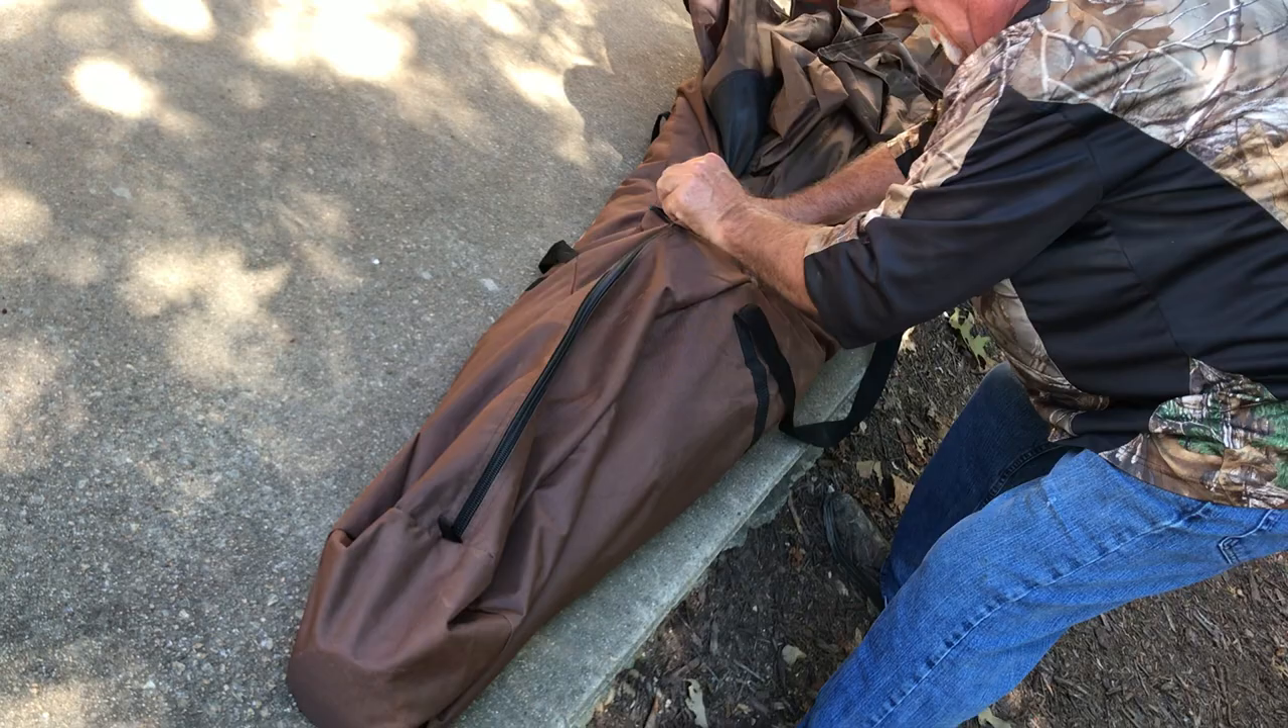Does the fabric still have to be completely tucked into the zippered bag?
Yes.